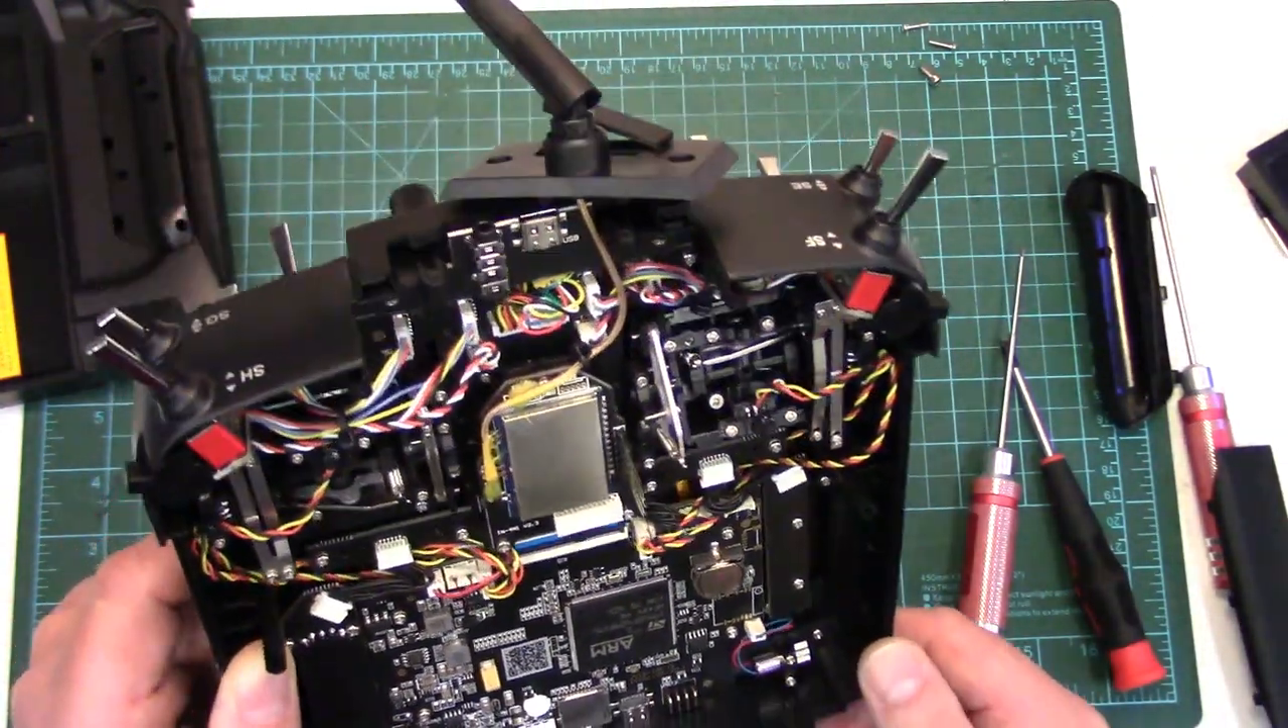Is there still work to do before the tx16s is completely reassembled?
Yes.